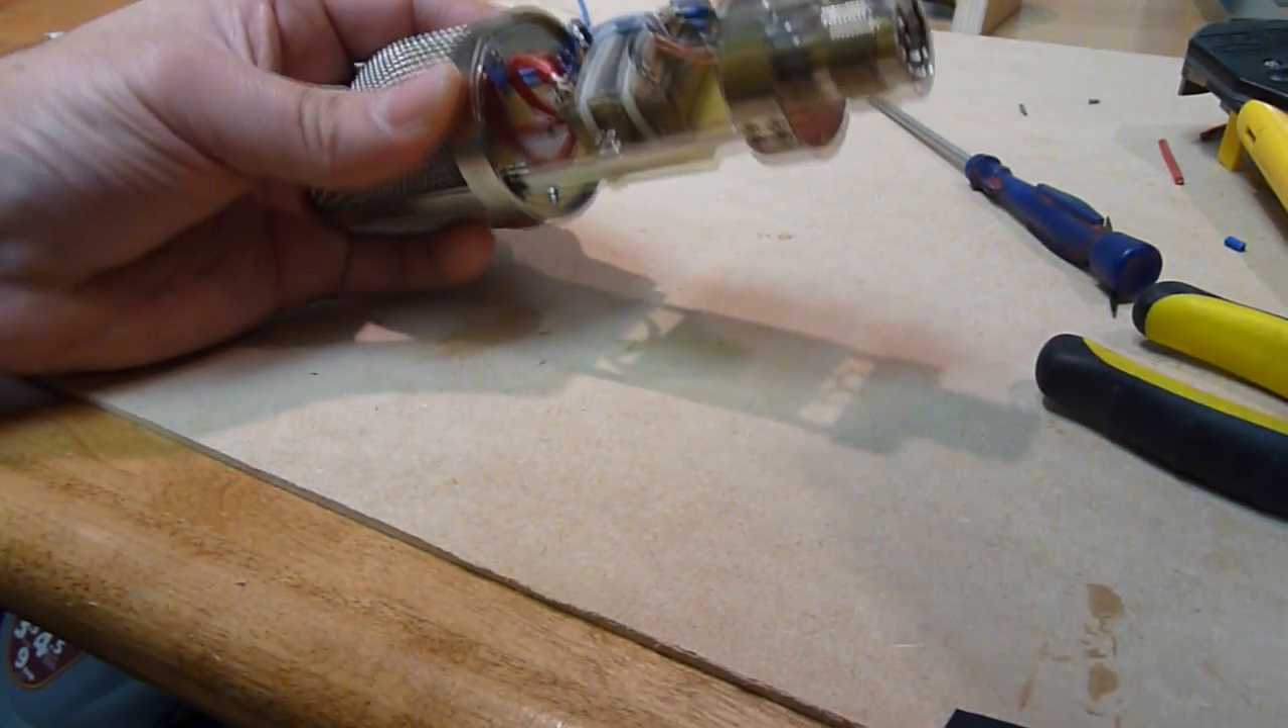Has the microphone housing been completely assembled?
No.